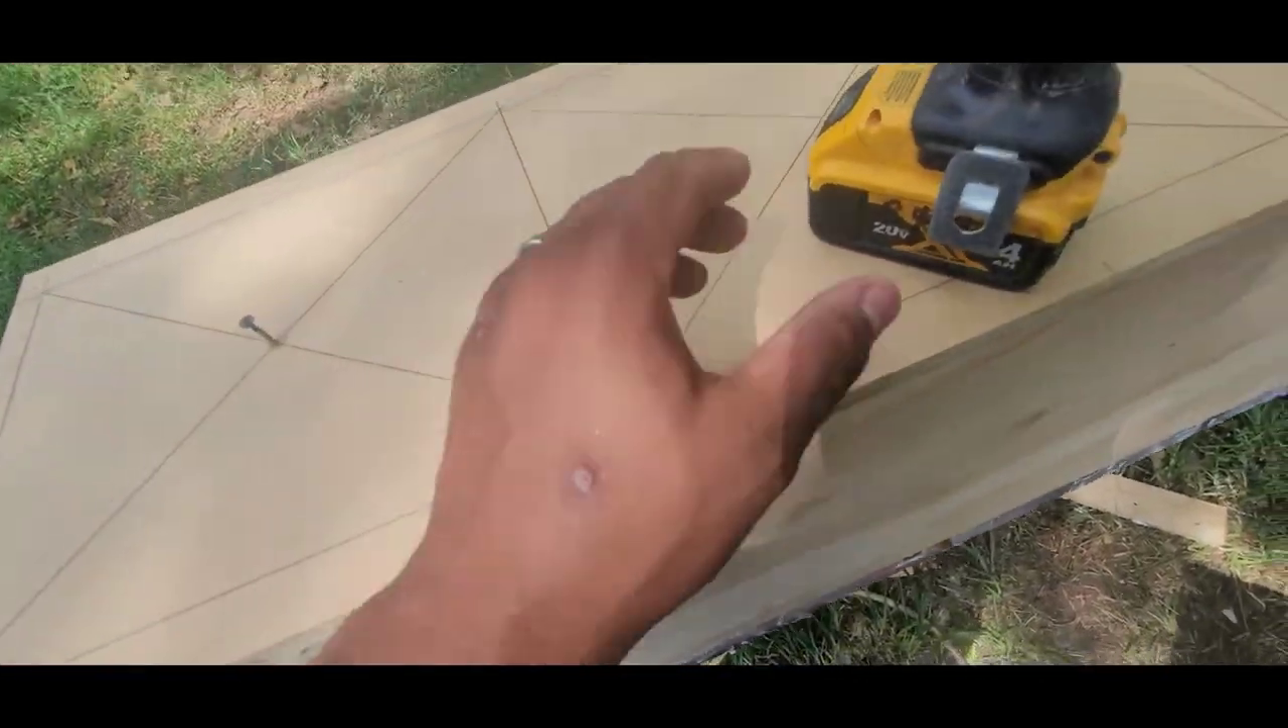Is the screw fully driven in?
No.